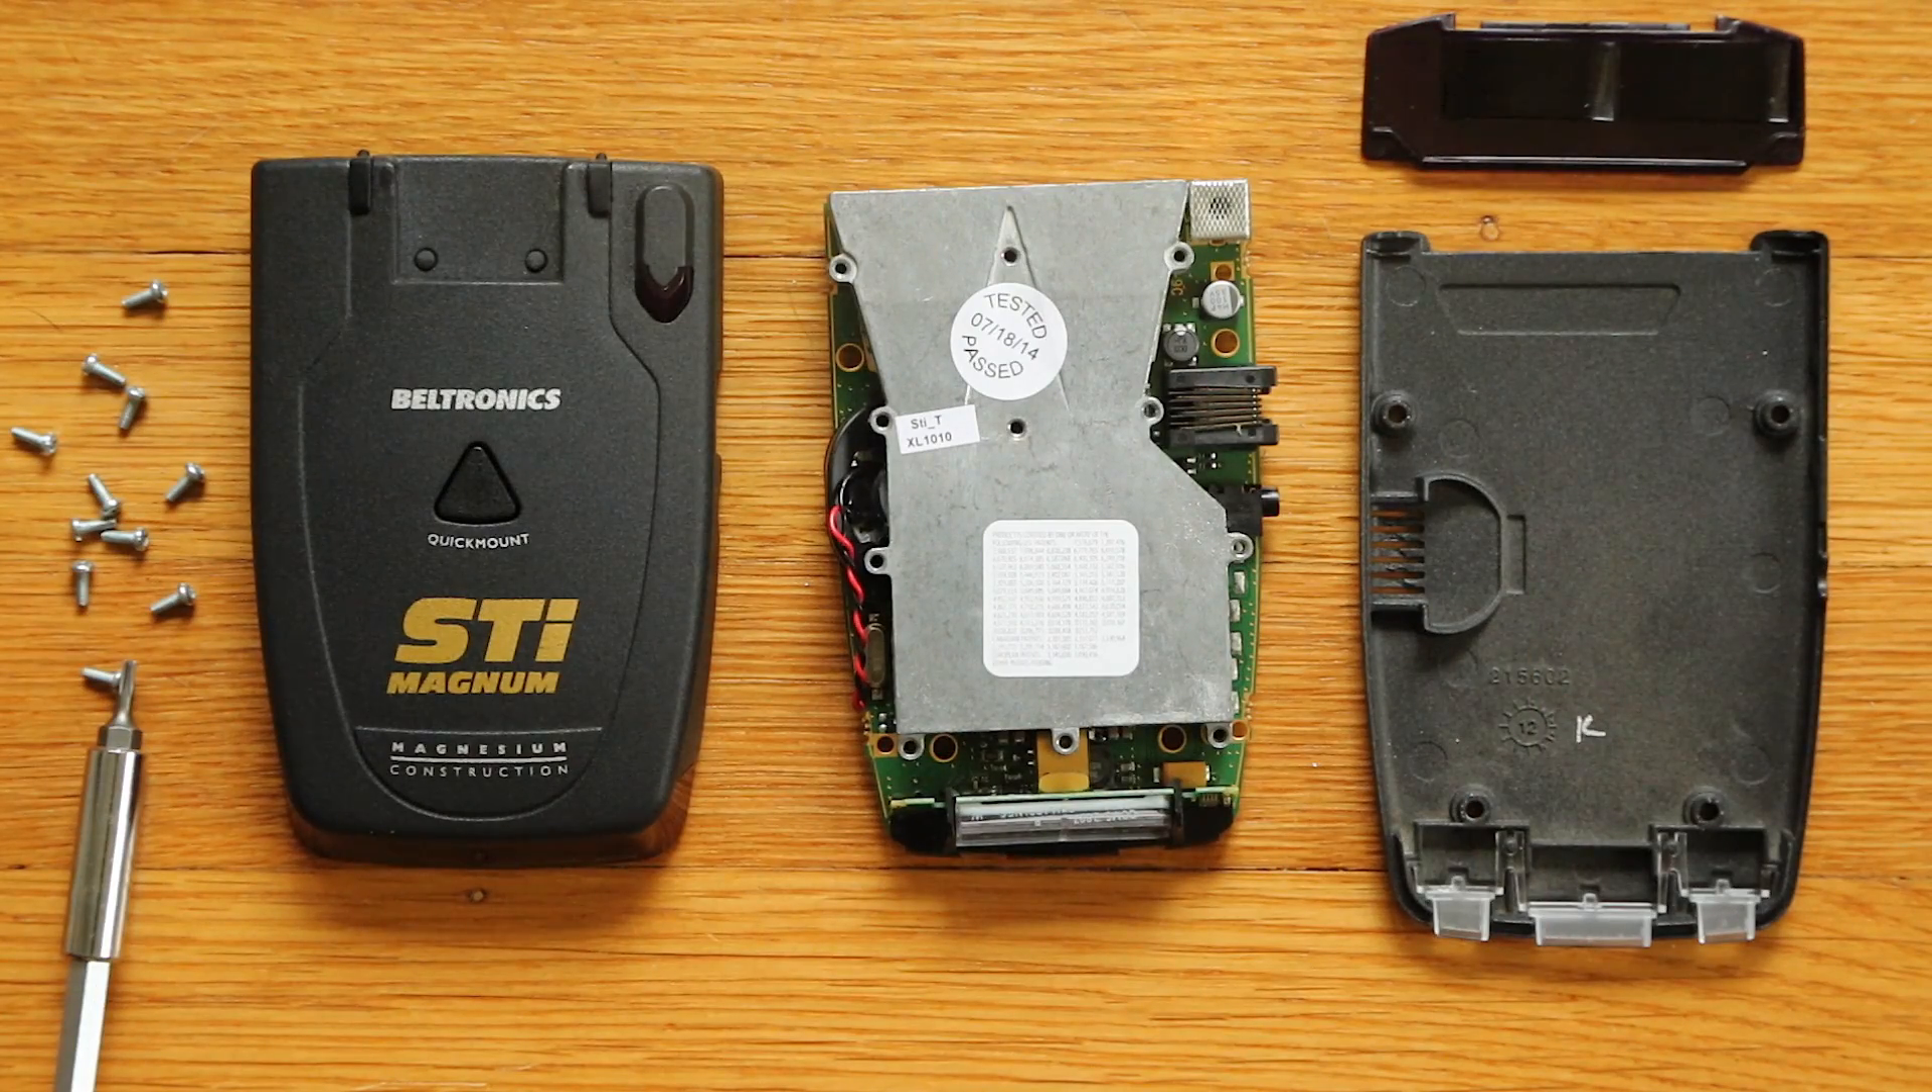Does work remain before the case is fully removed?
No.